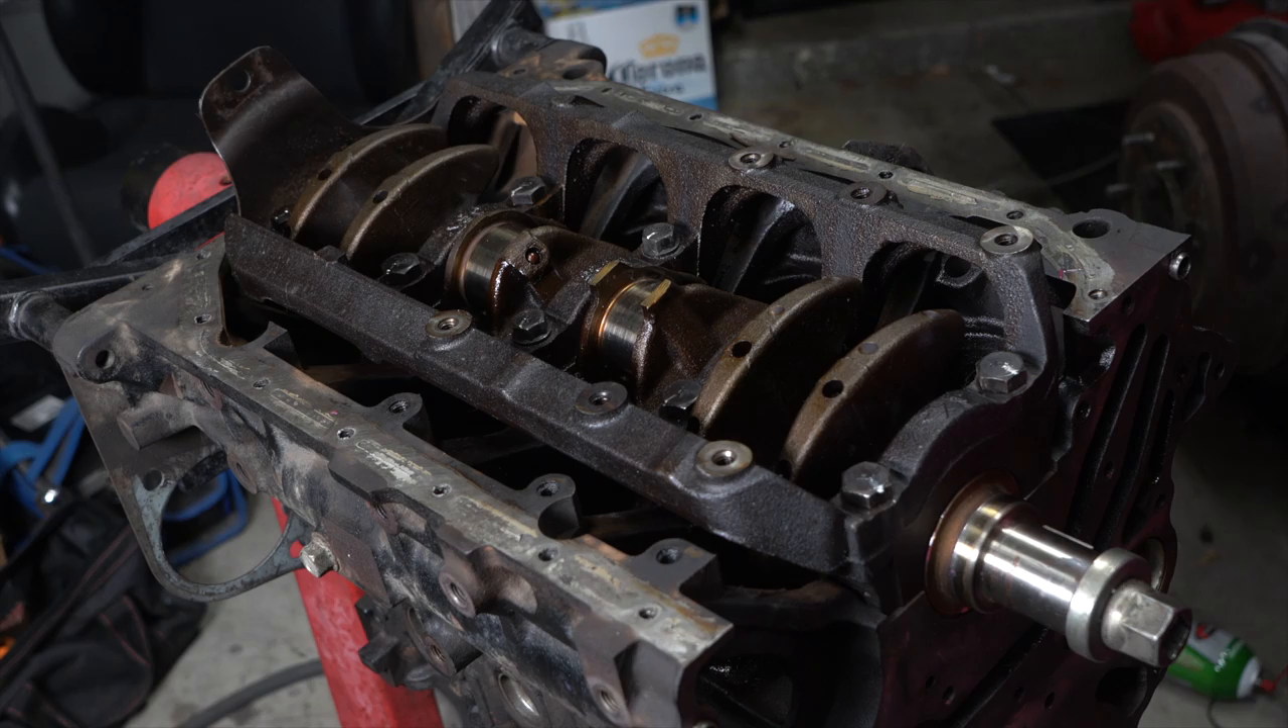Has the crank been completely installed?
Yes.